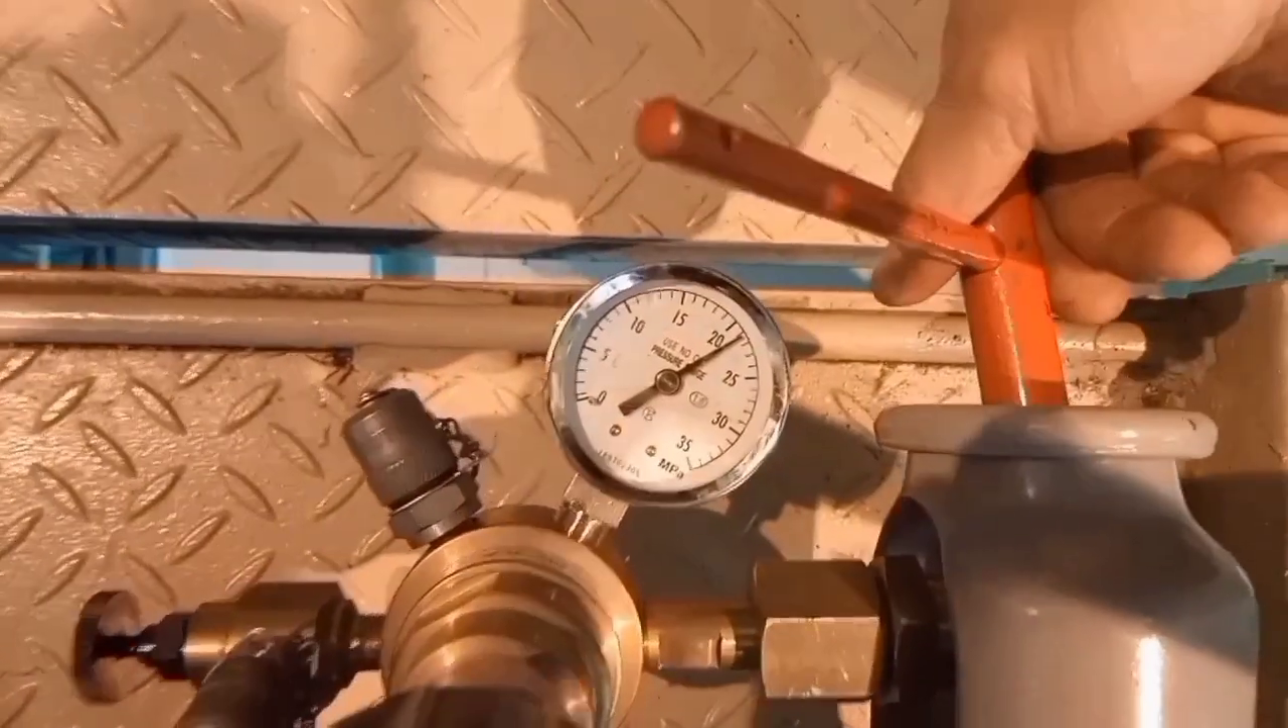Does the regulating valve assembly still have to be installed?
No.